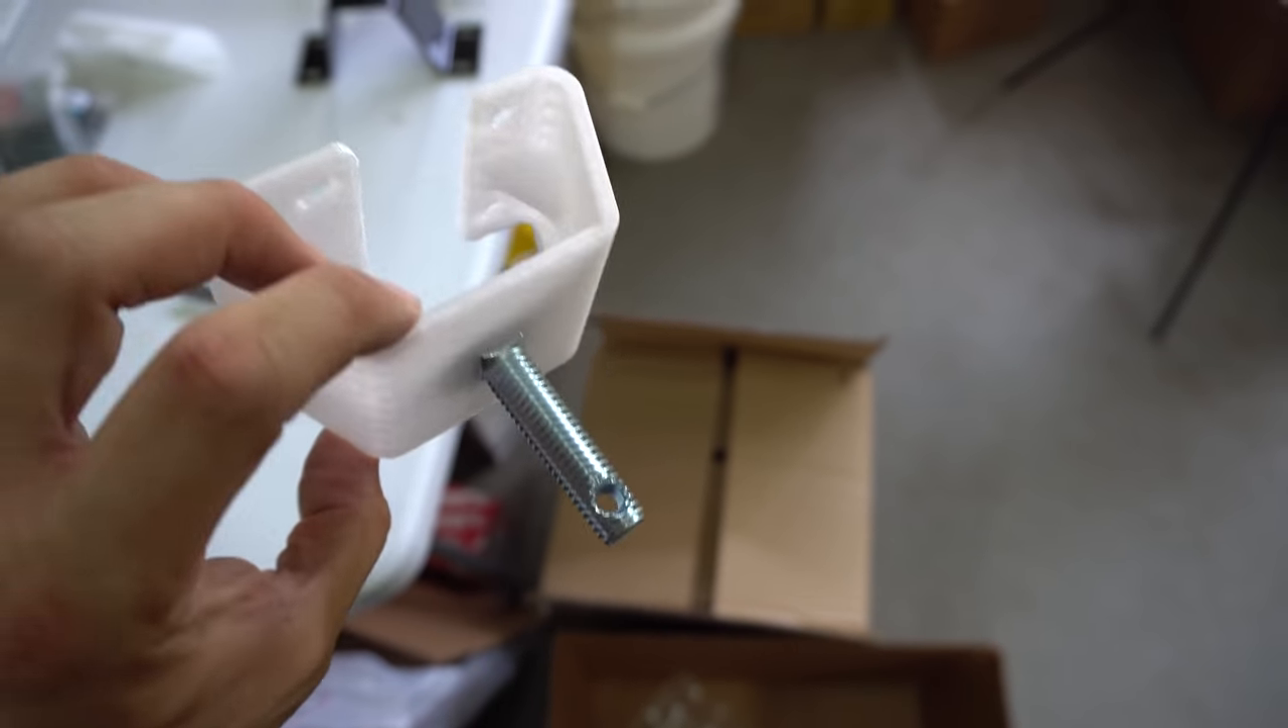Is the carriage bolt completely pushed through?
Yes.